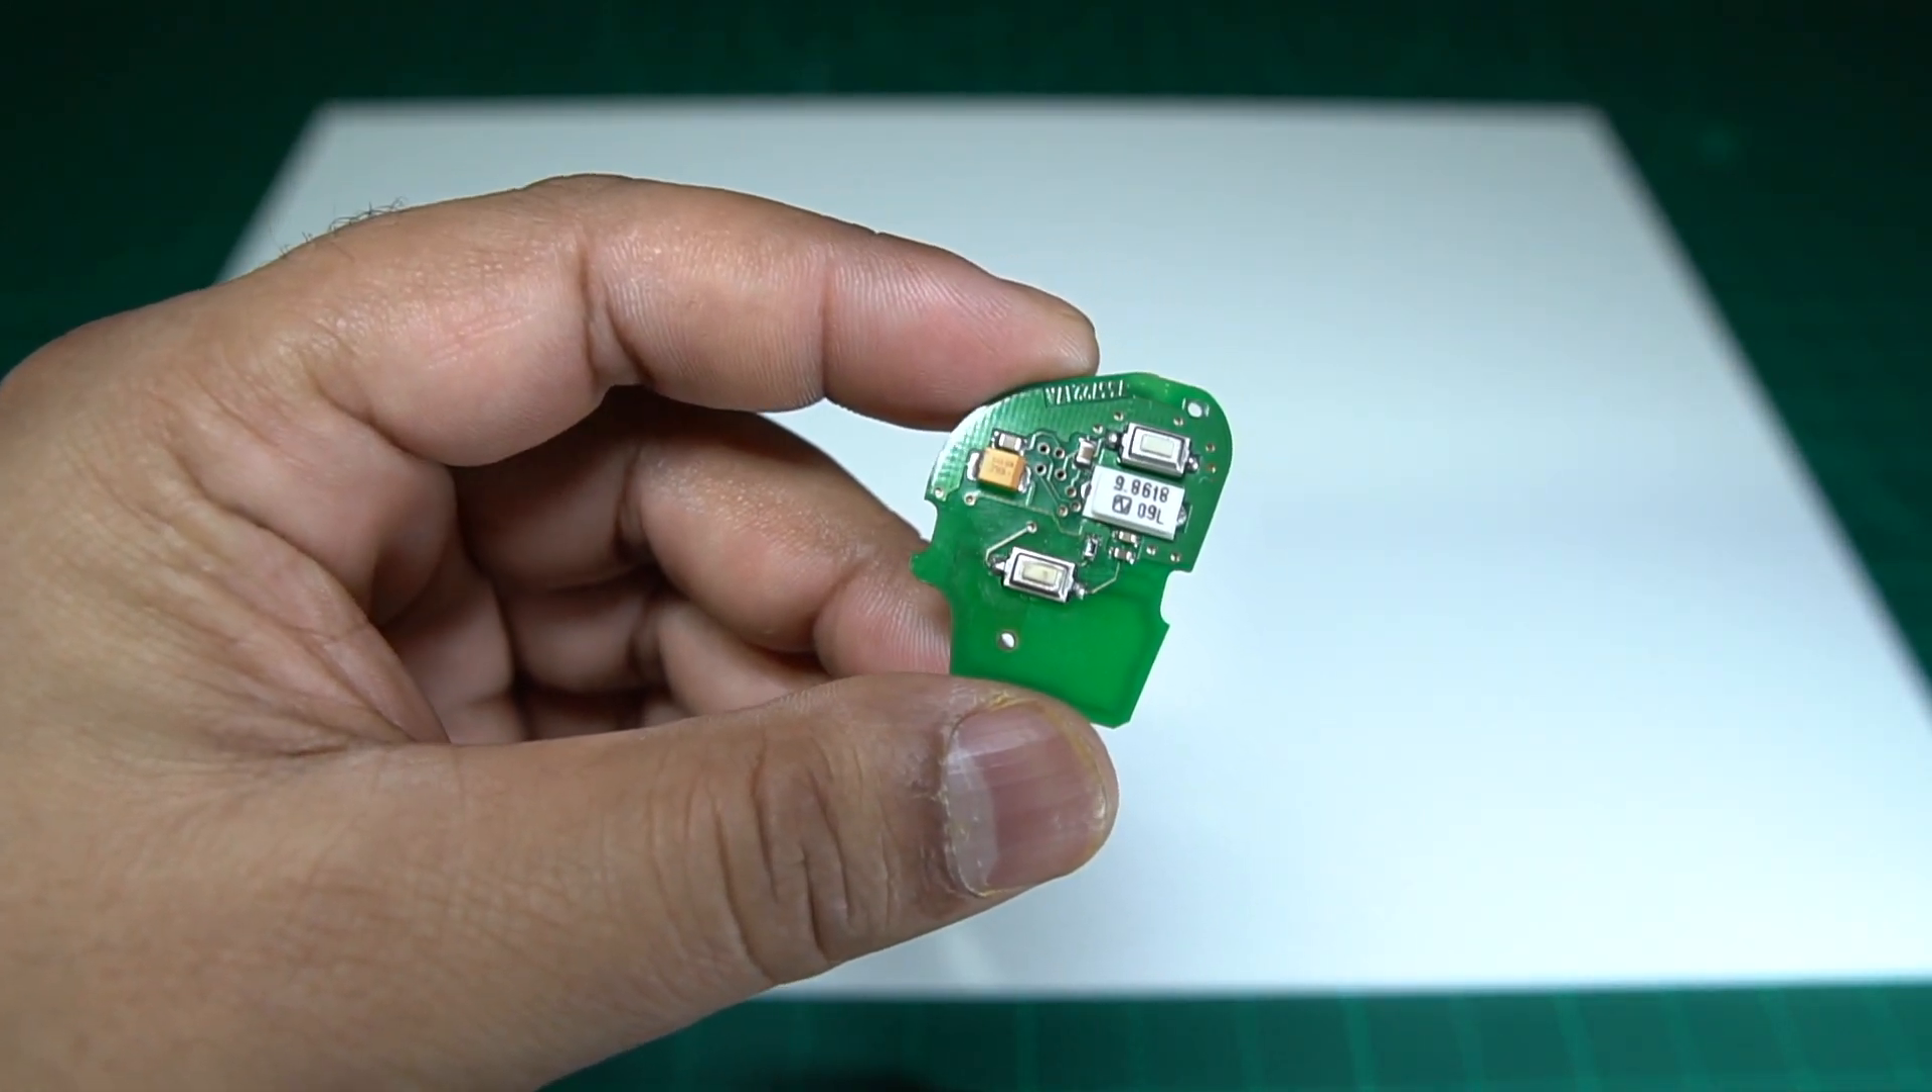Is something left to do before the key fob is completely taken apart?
No.